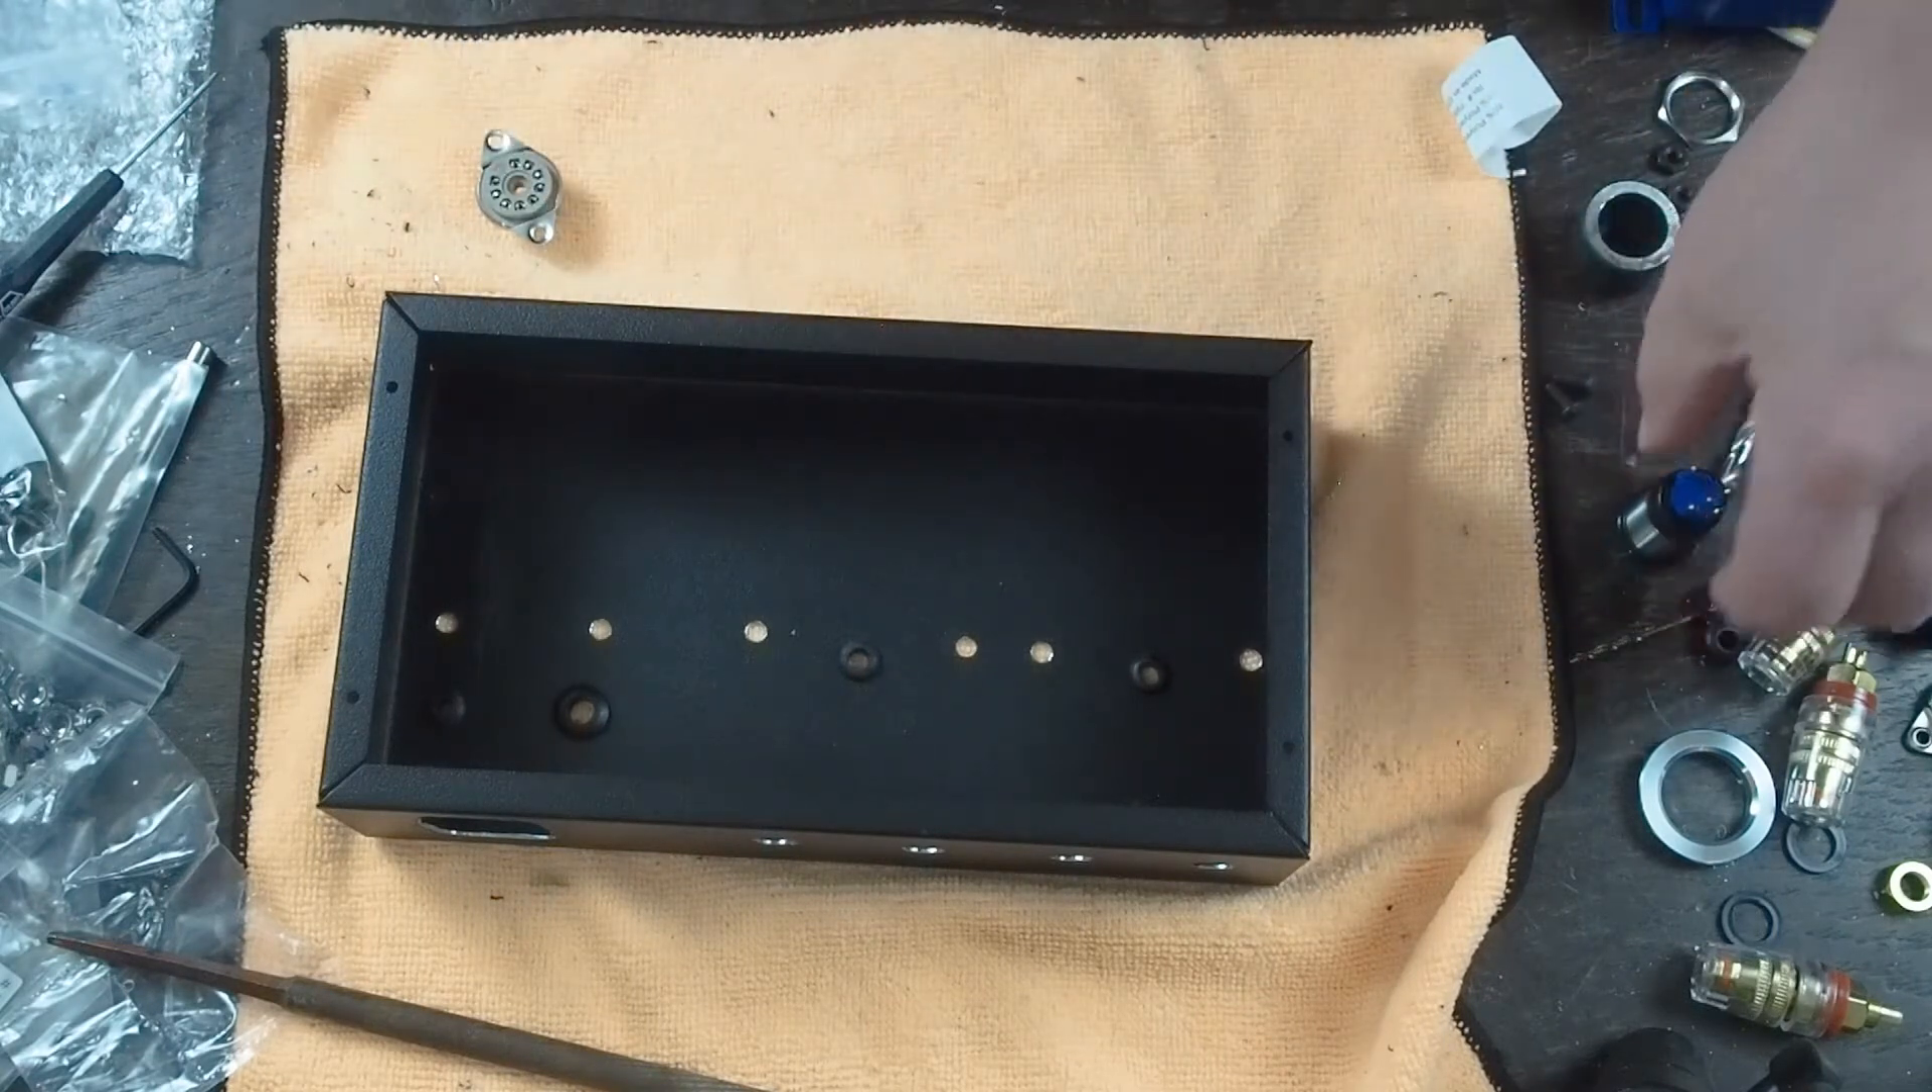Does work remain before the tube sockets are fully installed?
Yes.